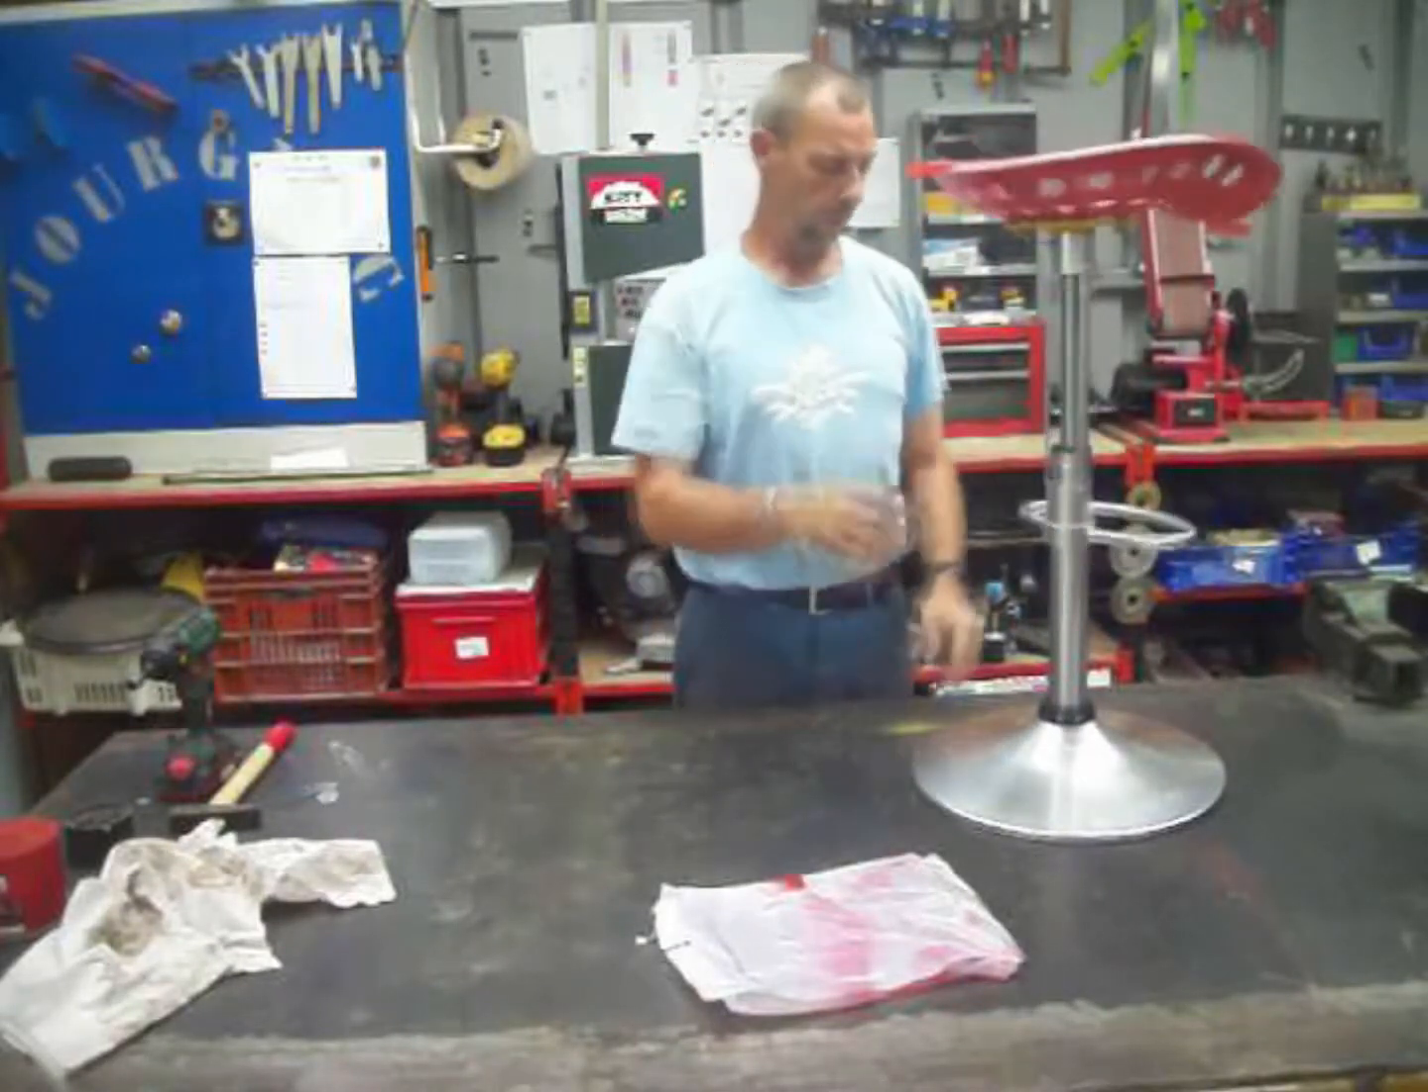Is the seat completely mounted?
Yes.